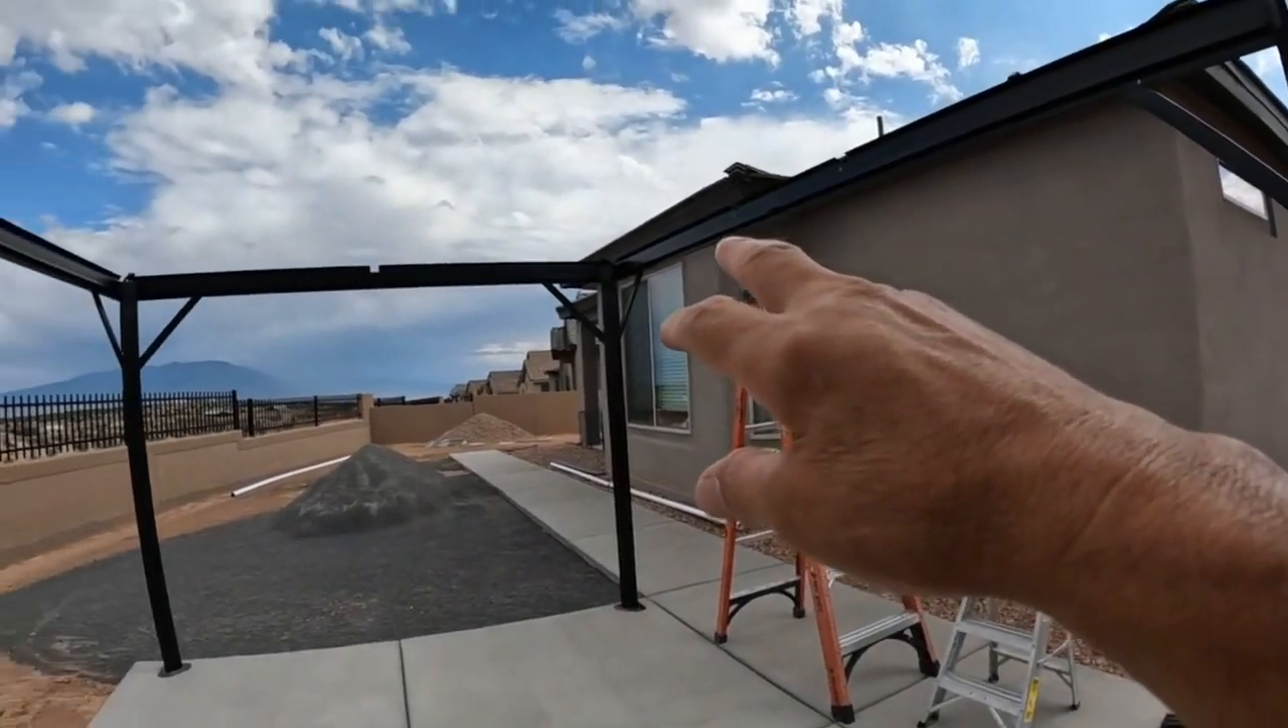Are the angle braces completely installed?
Yes.